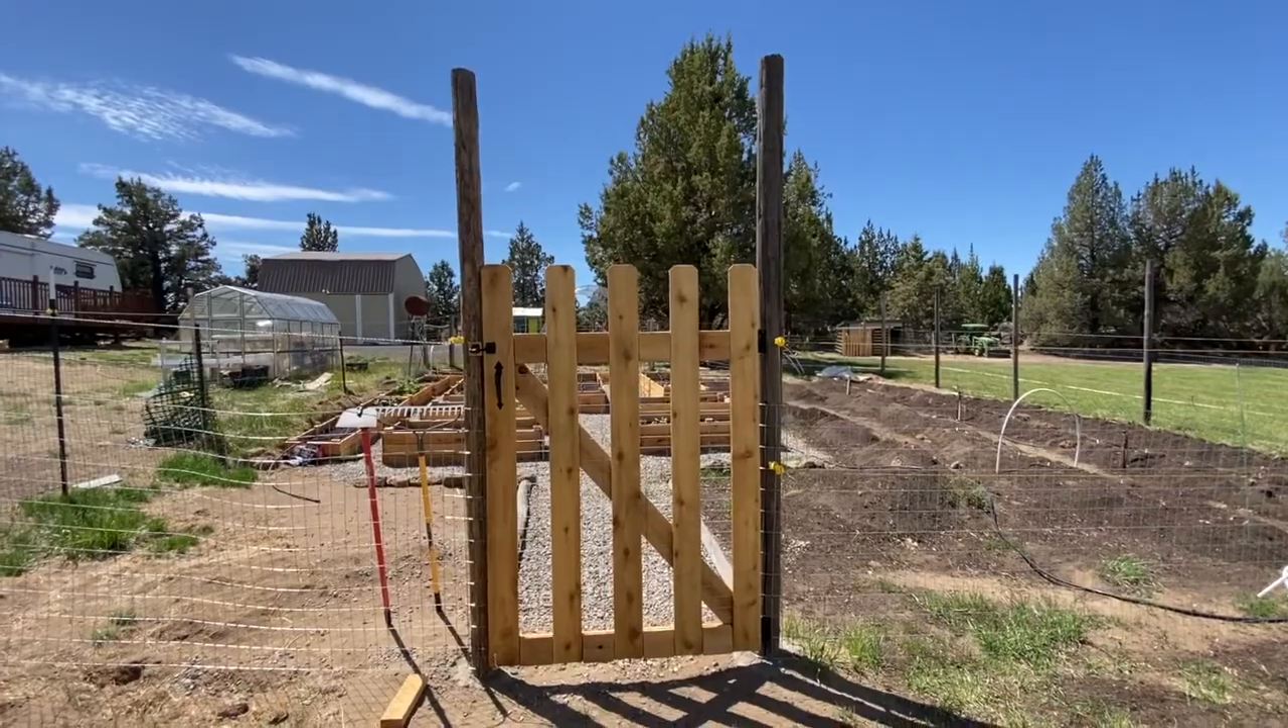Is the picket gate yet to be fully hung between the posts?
No.